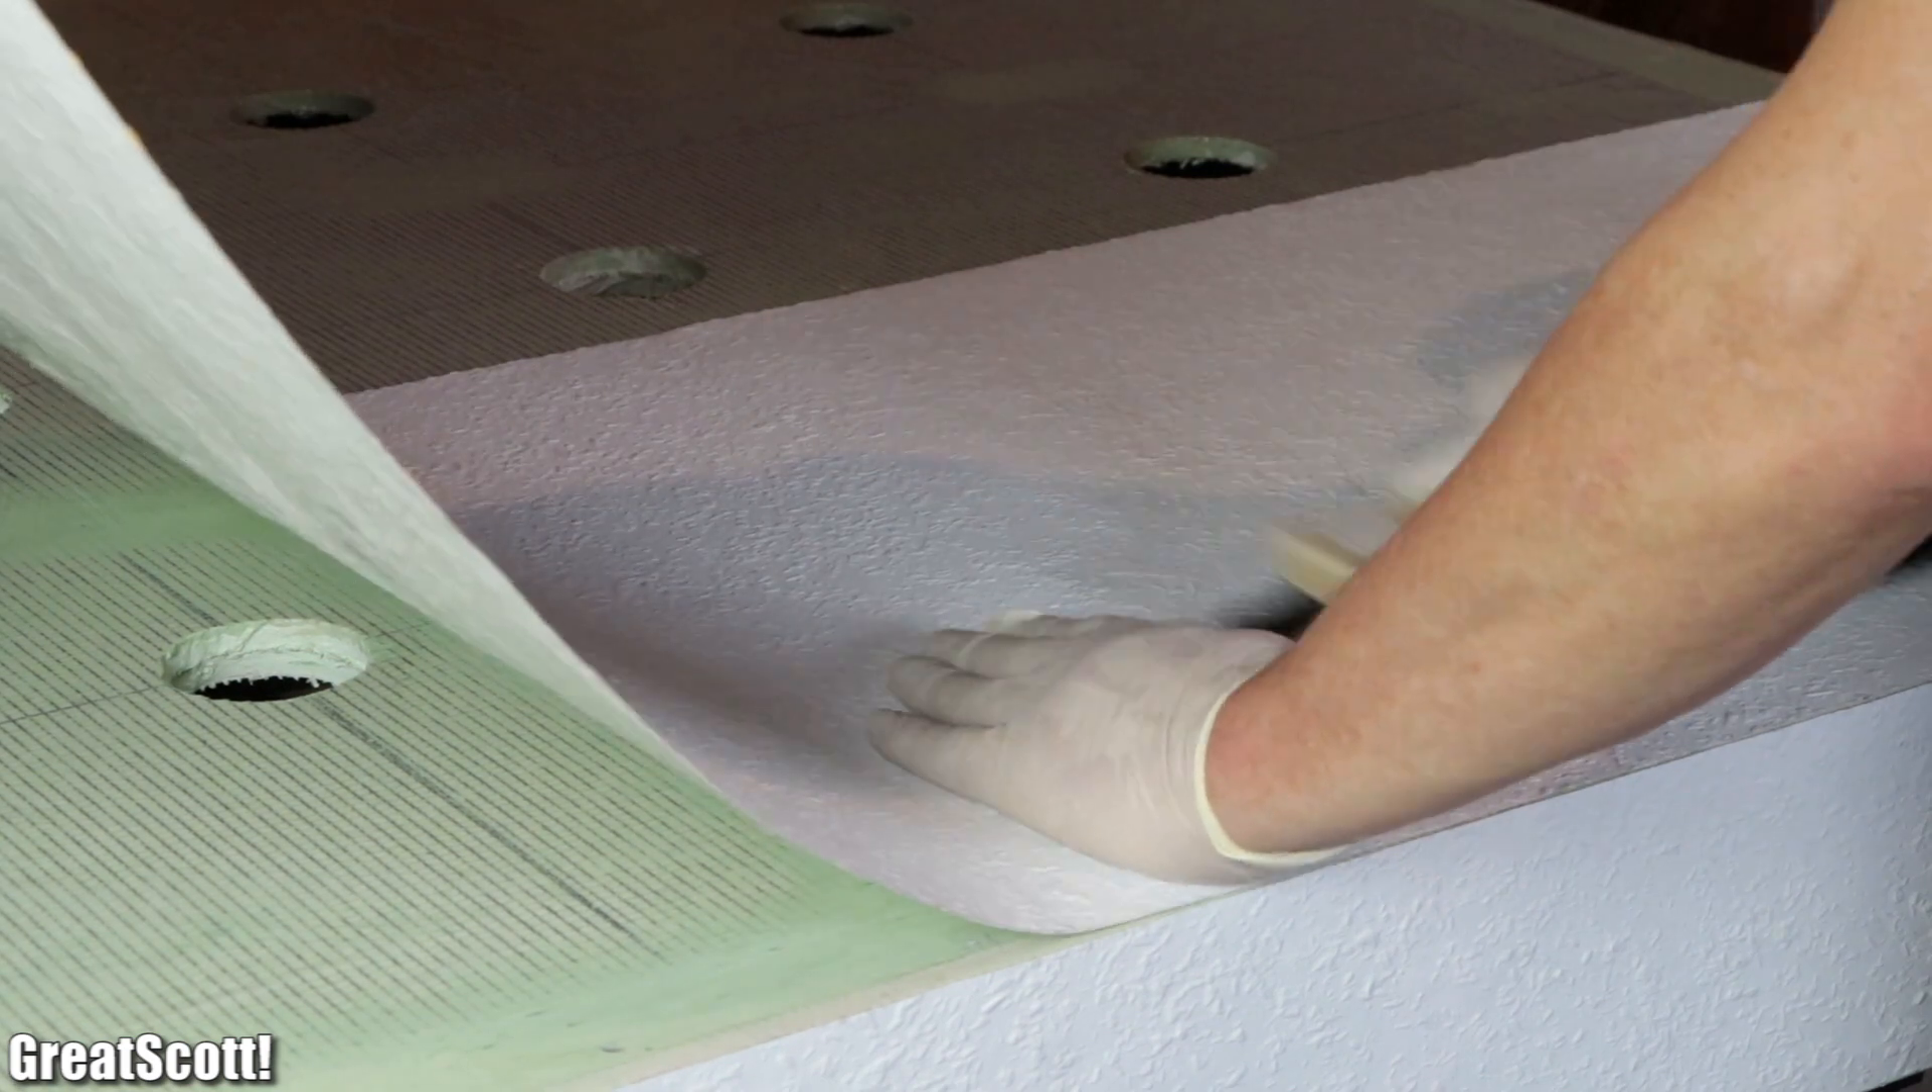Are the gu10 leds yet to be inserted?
Yes.